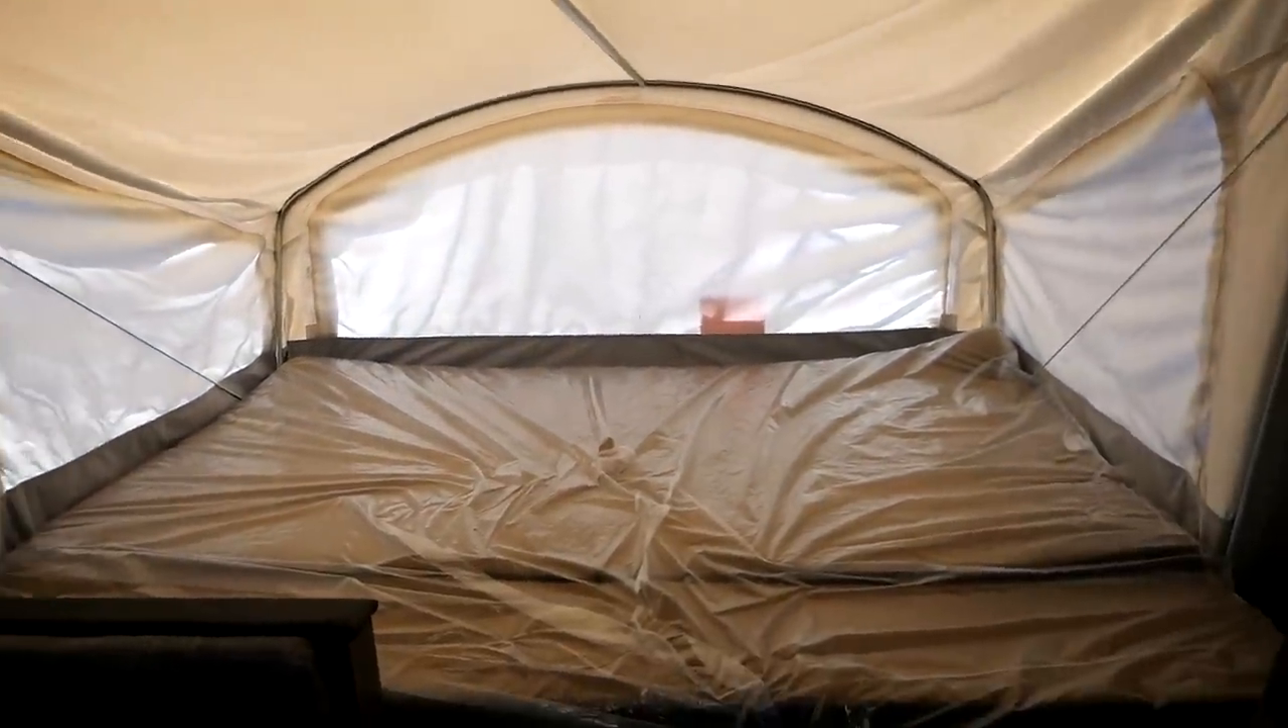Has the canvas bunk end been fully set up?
Yes.